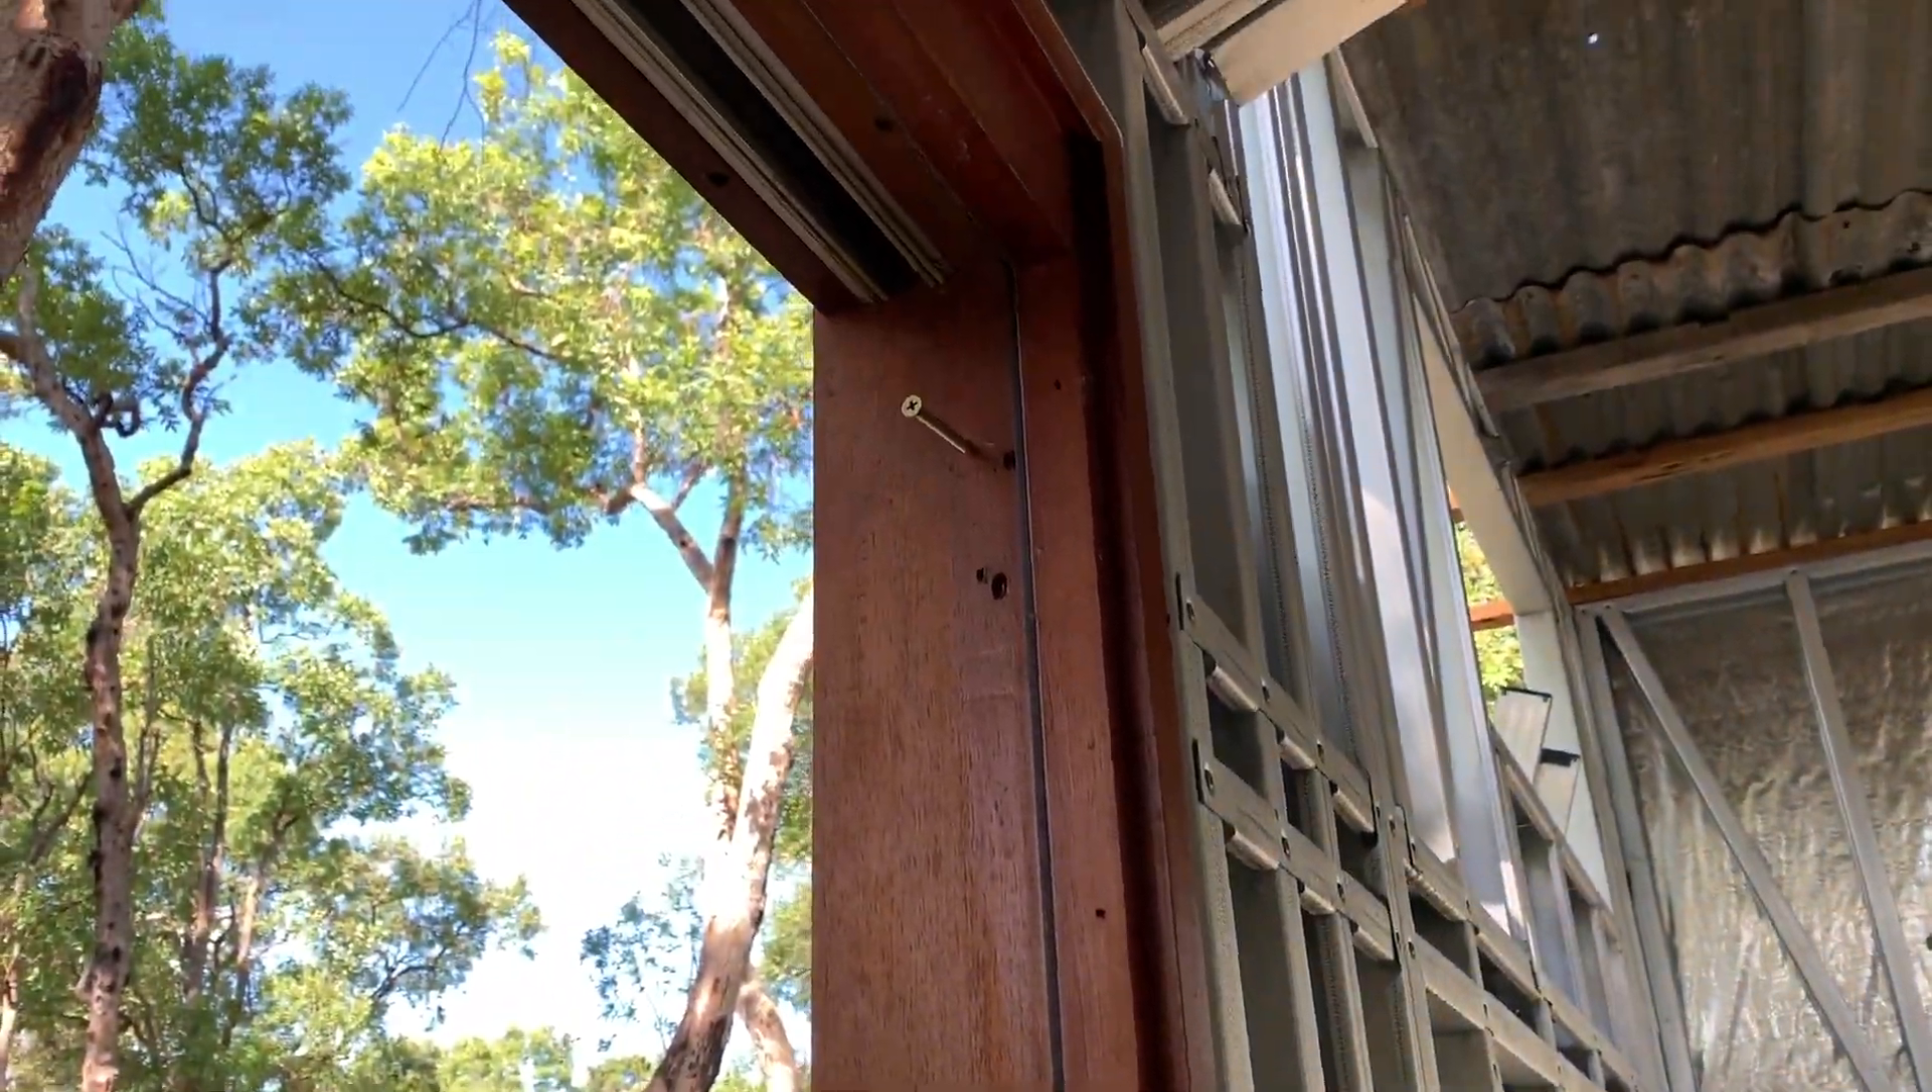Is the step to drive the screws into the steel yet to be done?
Yes.